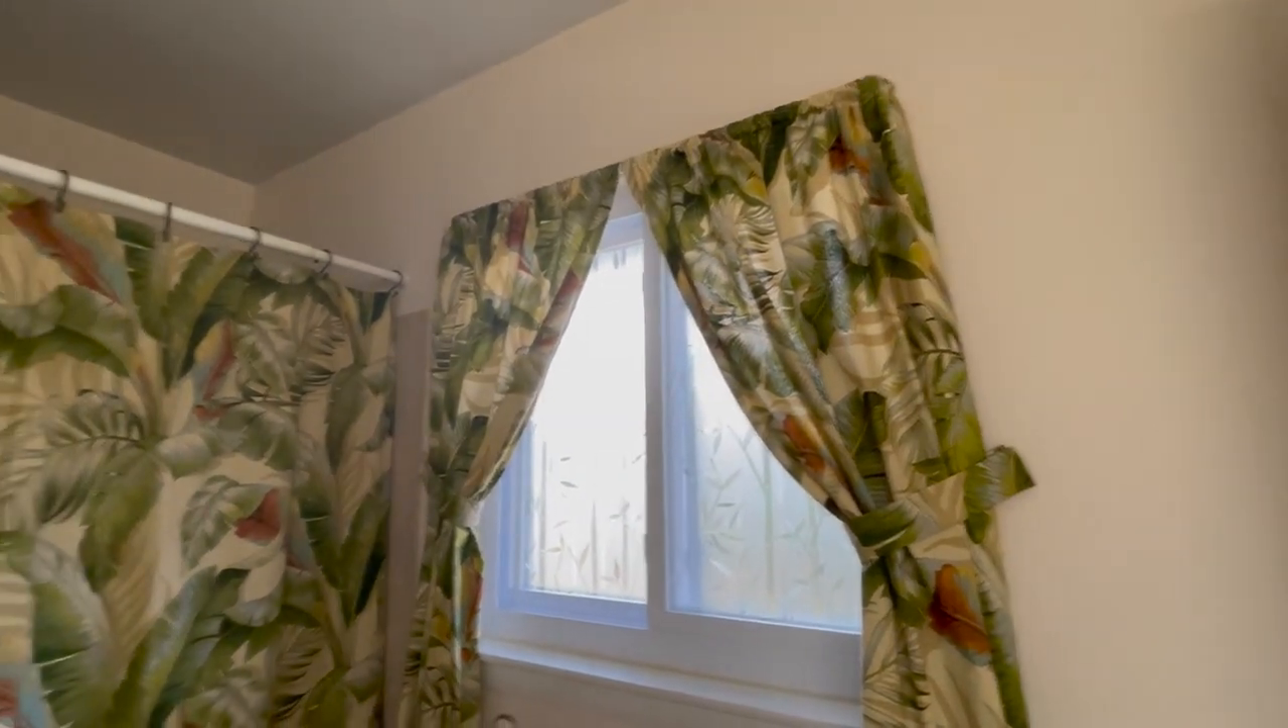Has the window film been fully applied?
Yes.